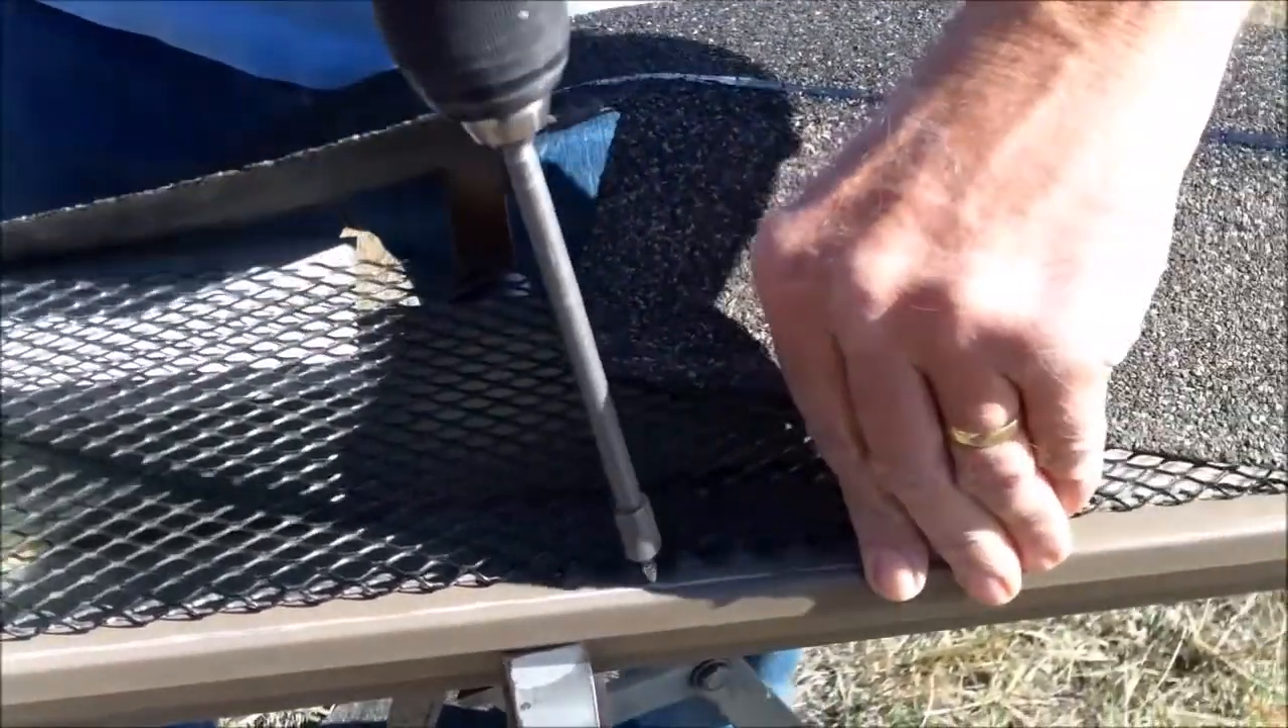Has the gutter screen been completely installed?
No.